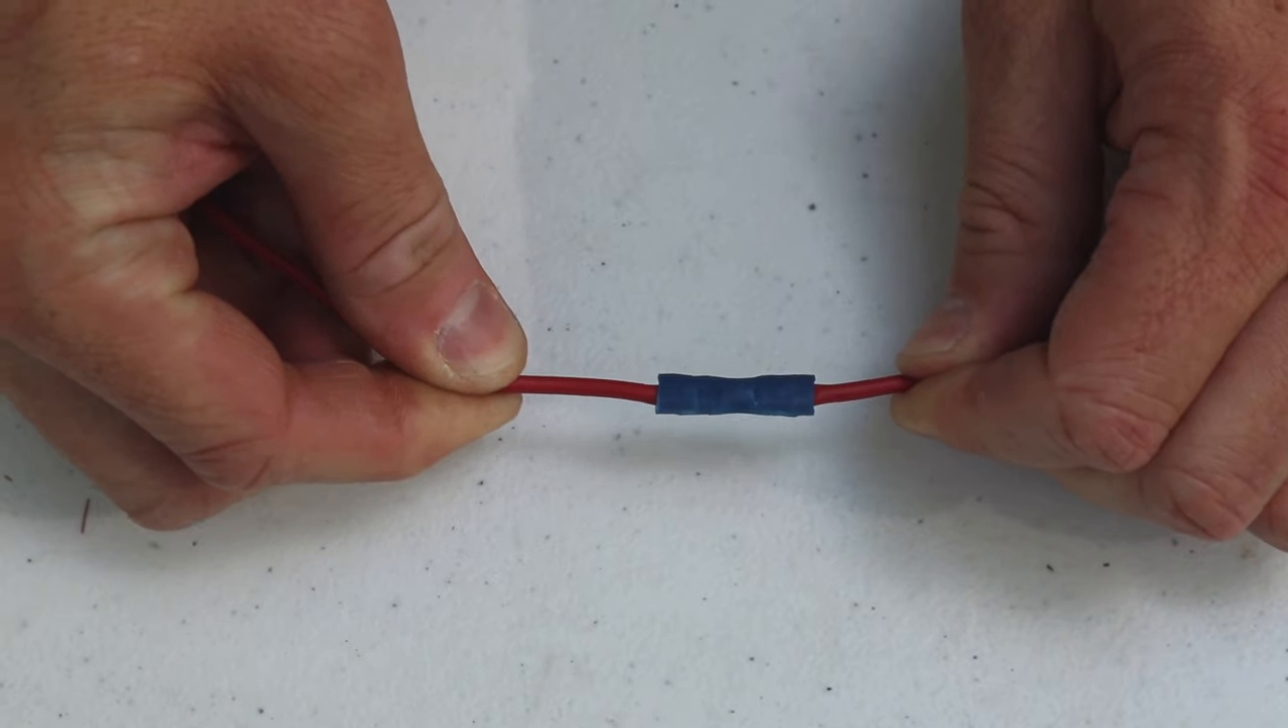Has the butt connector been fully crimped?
Yes.